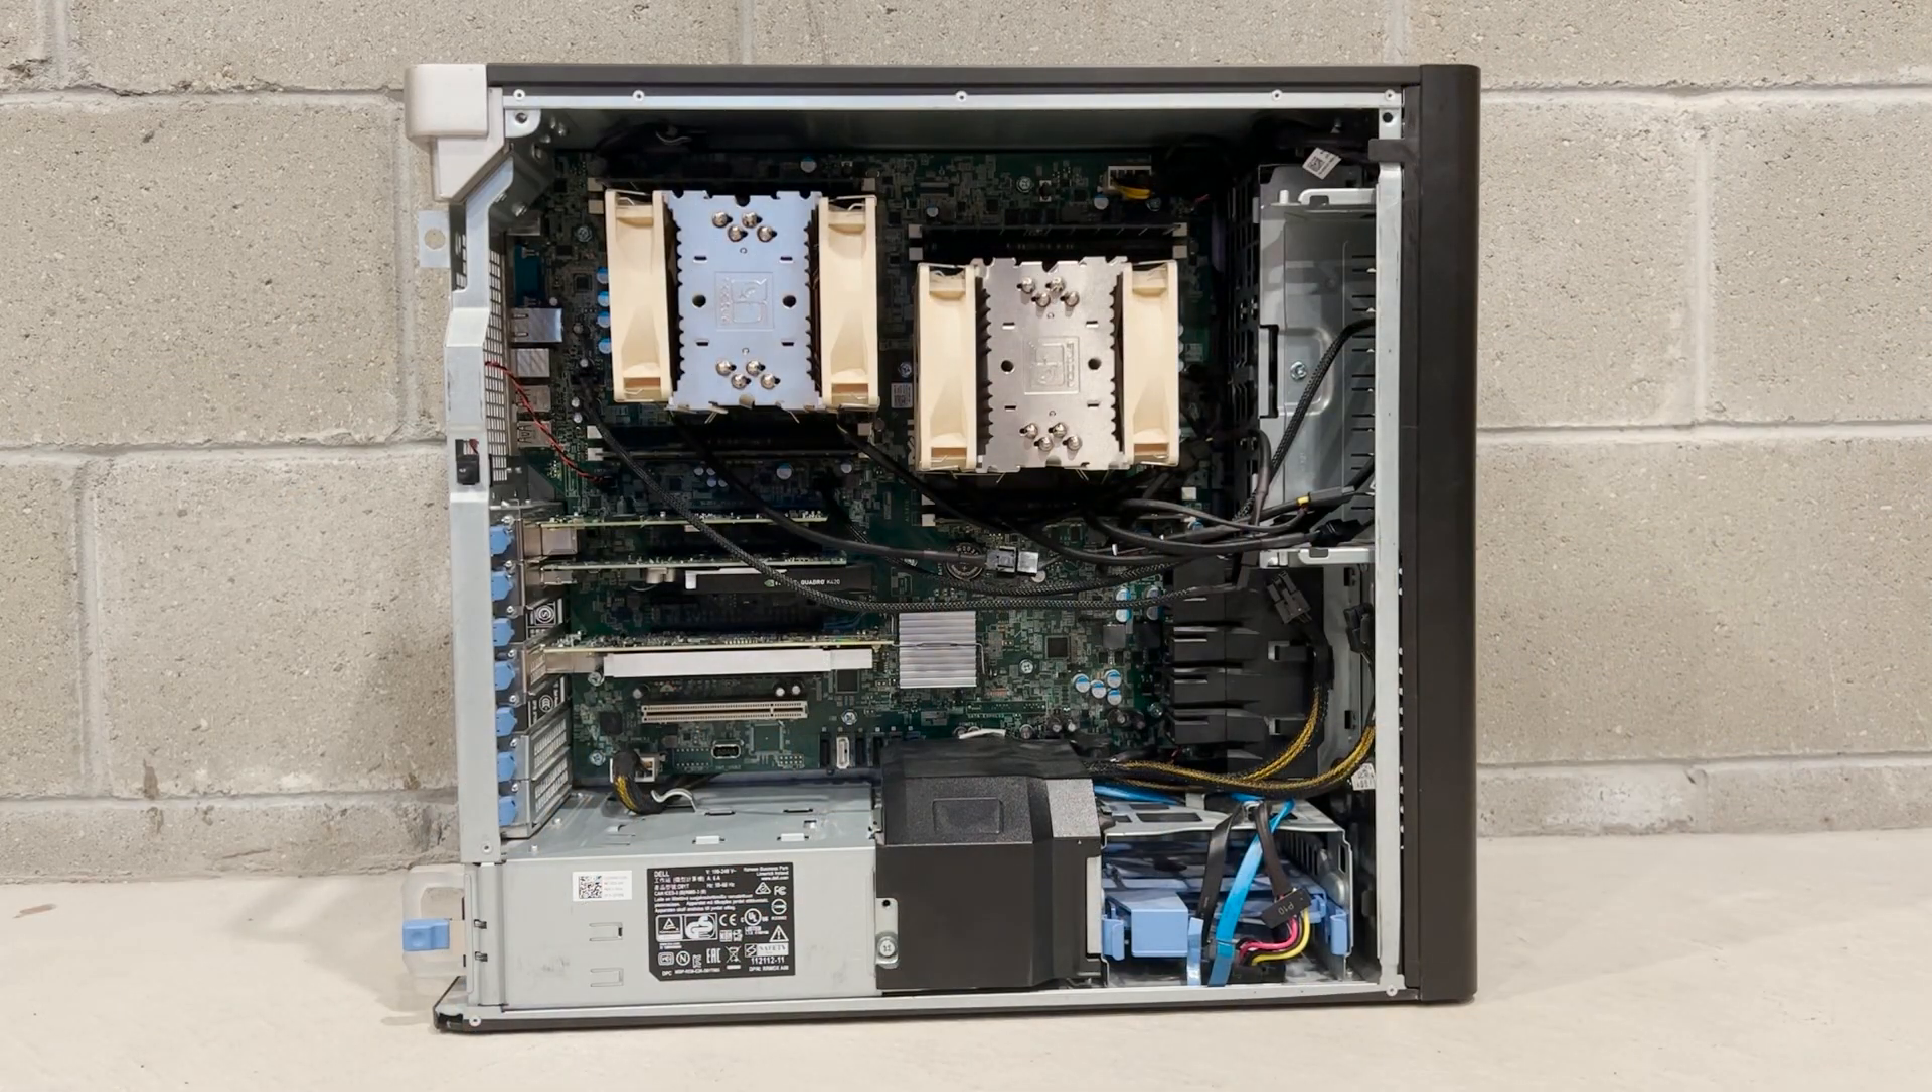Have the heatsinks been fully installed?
Yes.